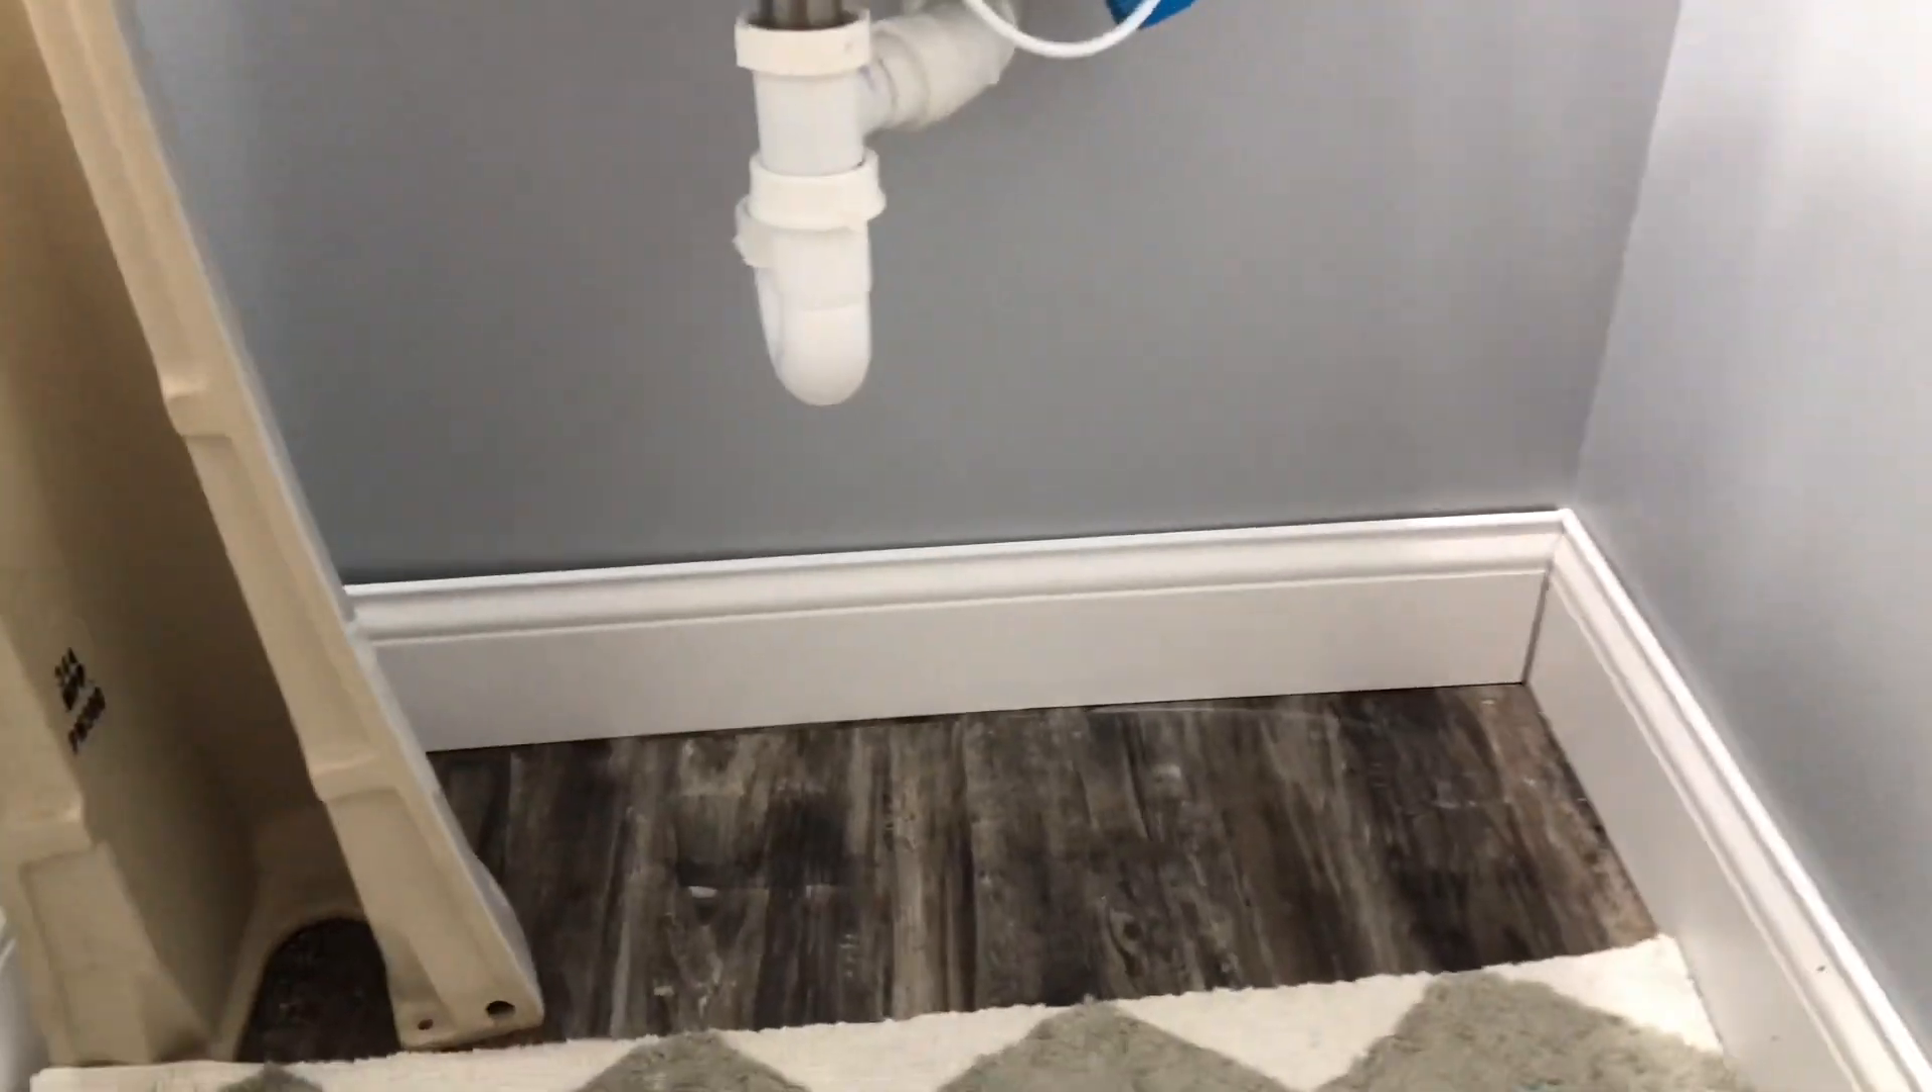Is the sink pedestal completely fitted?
No.